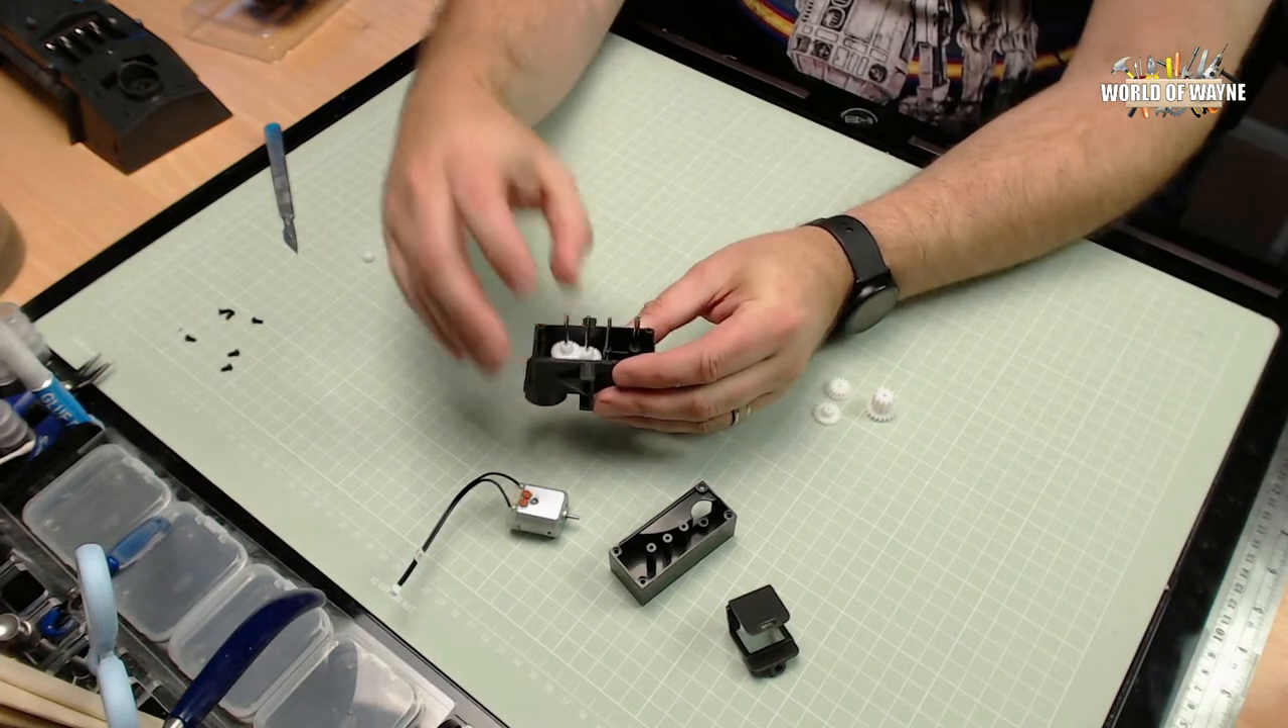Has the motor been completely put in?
No.